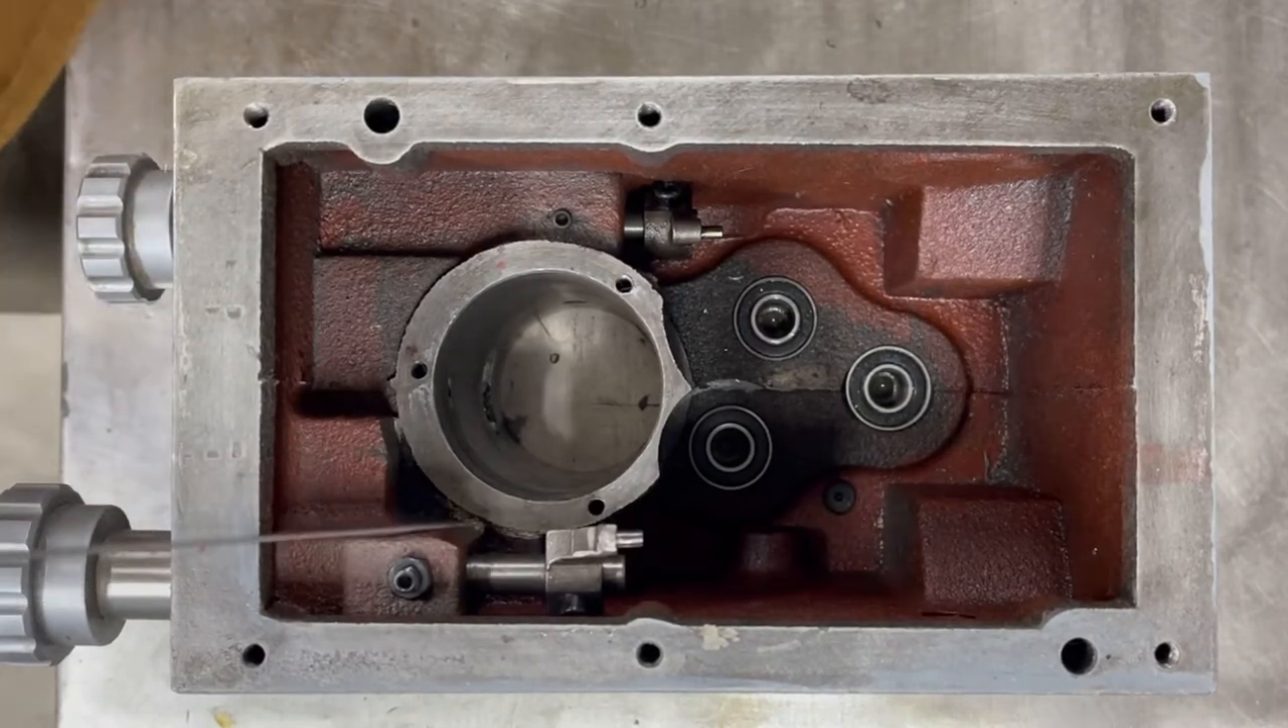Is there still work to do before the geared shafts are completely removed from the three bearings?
No.